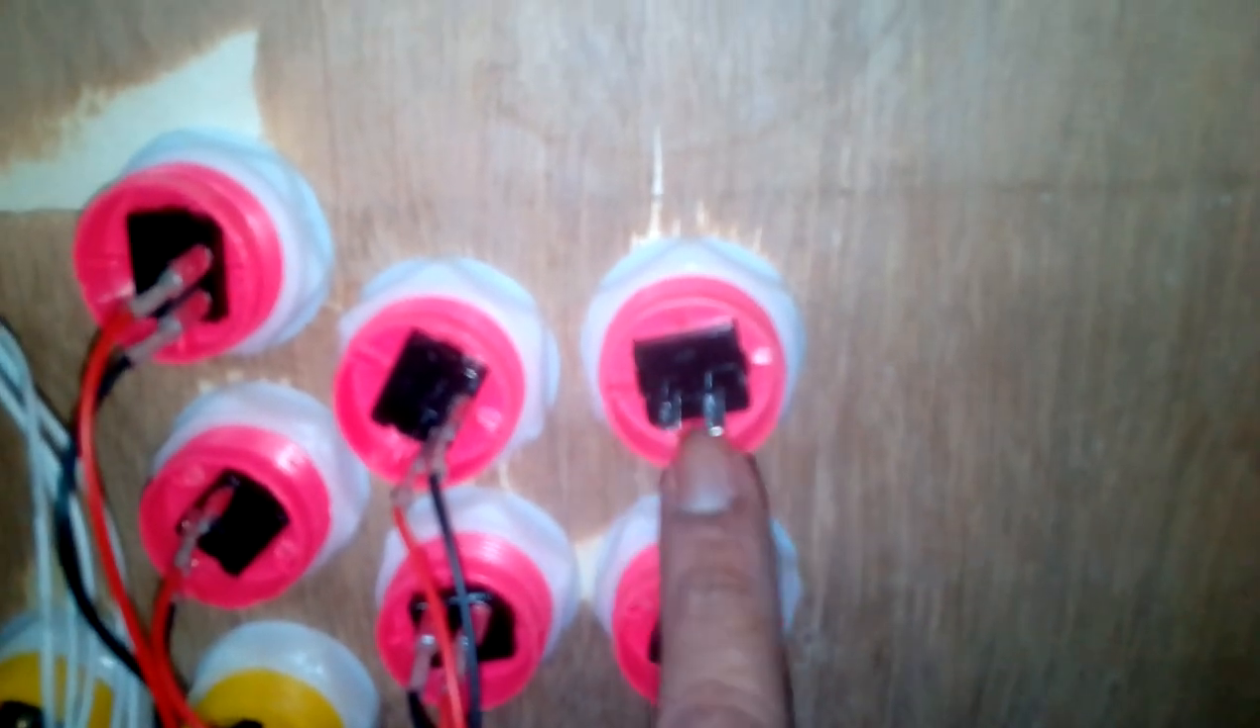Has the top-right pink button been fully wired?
No.